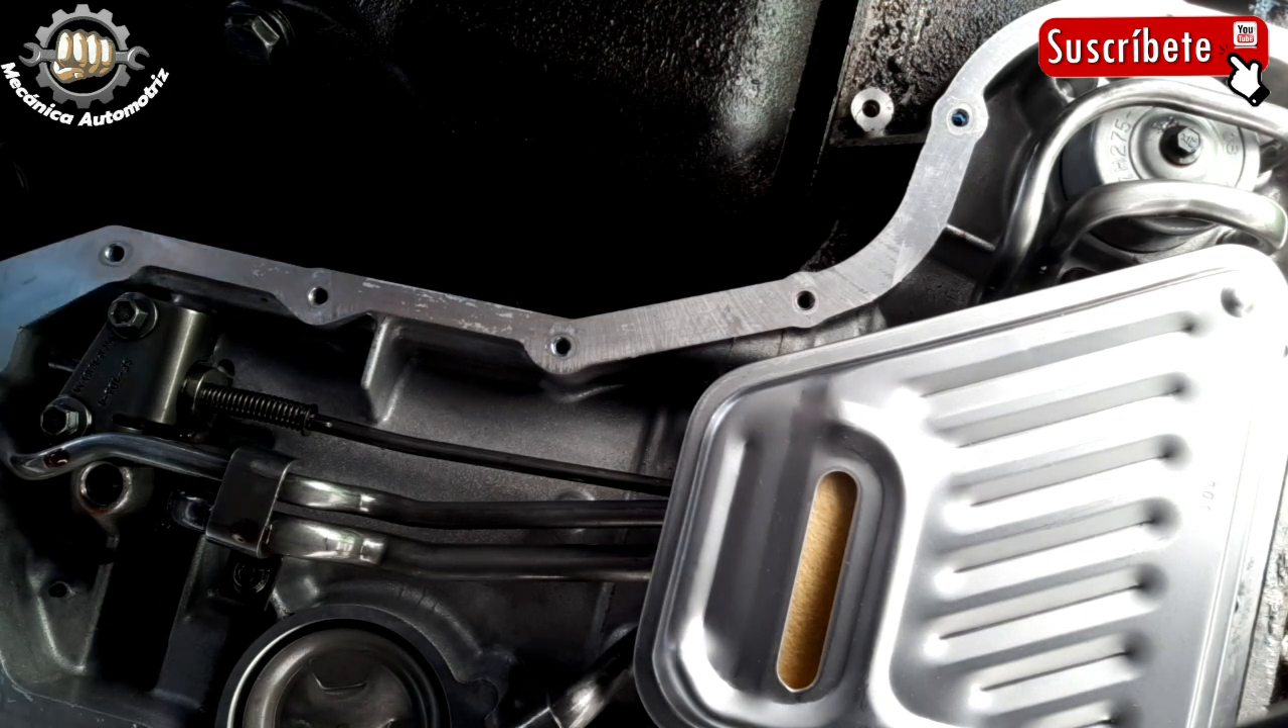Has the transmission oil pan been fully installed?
No.